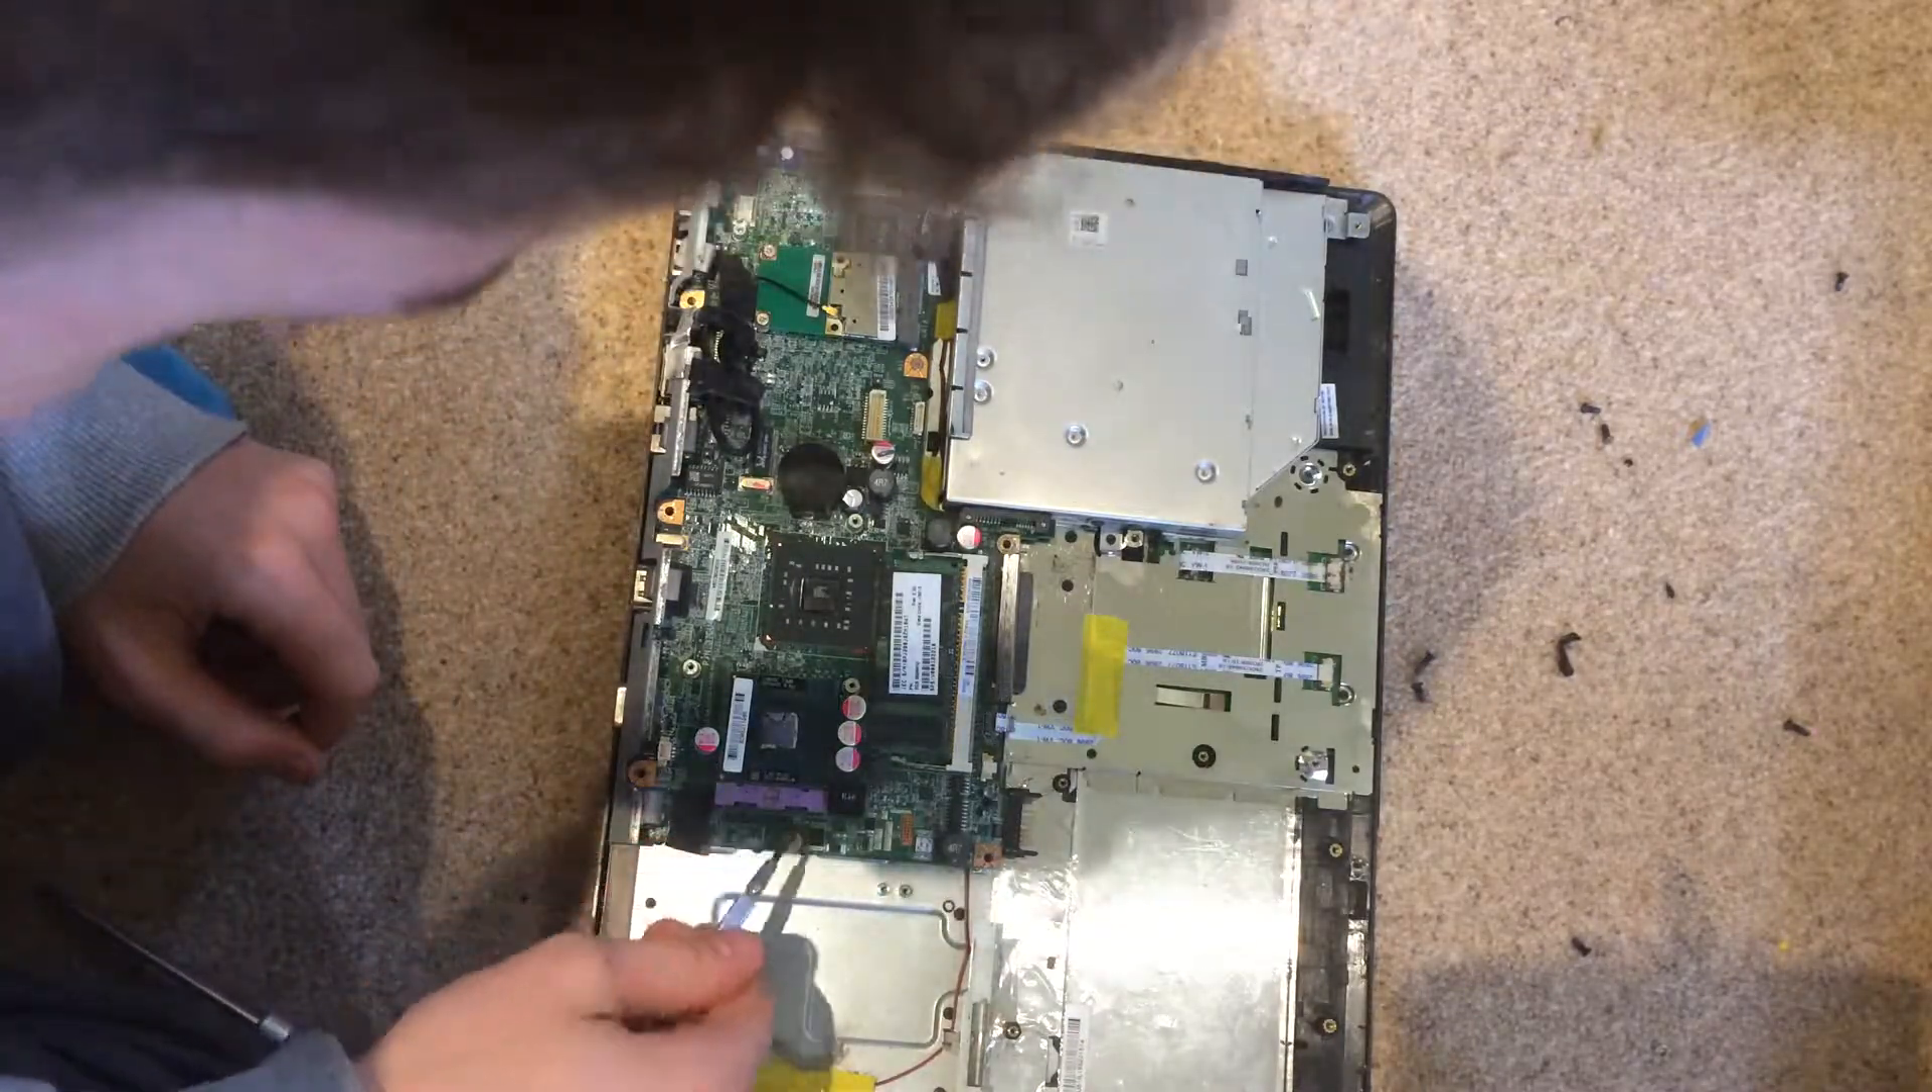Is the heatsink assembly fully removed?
Yes.